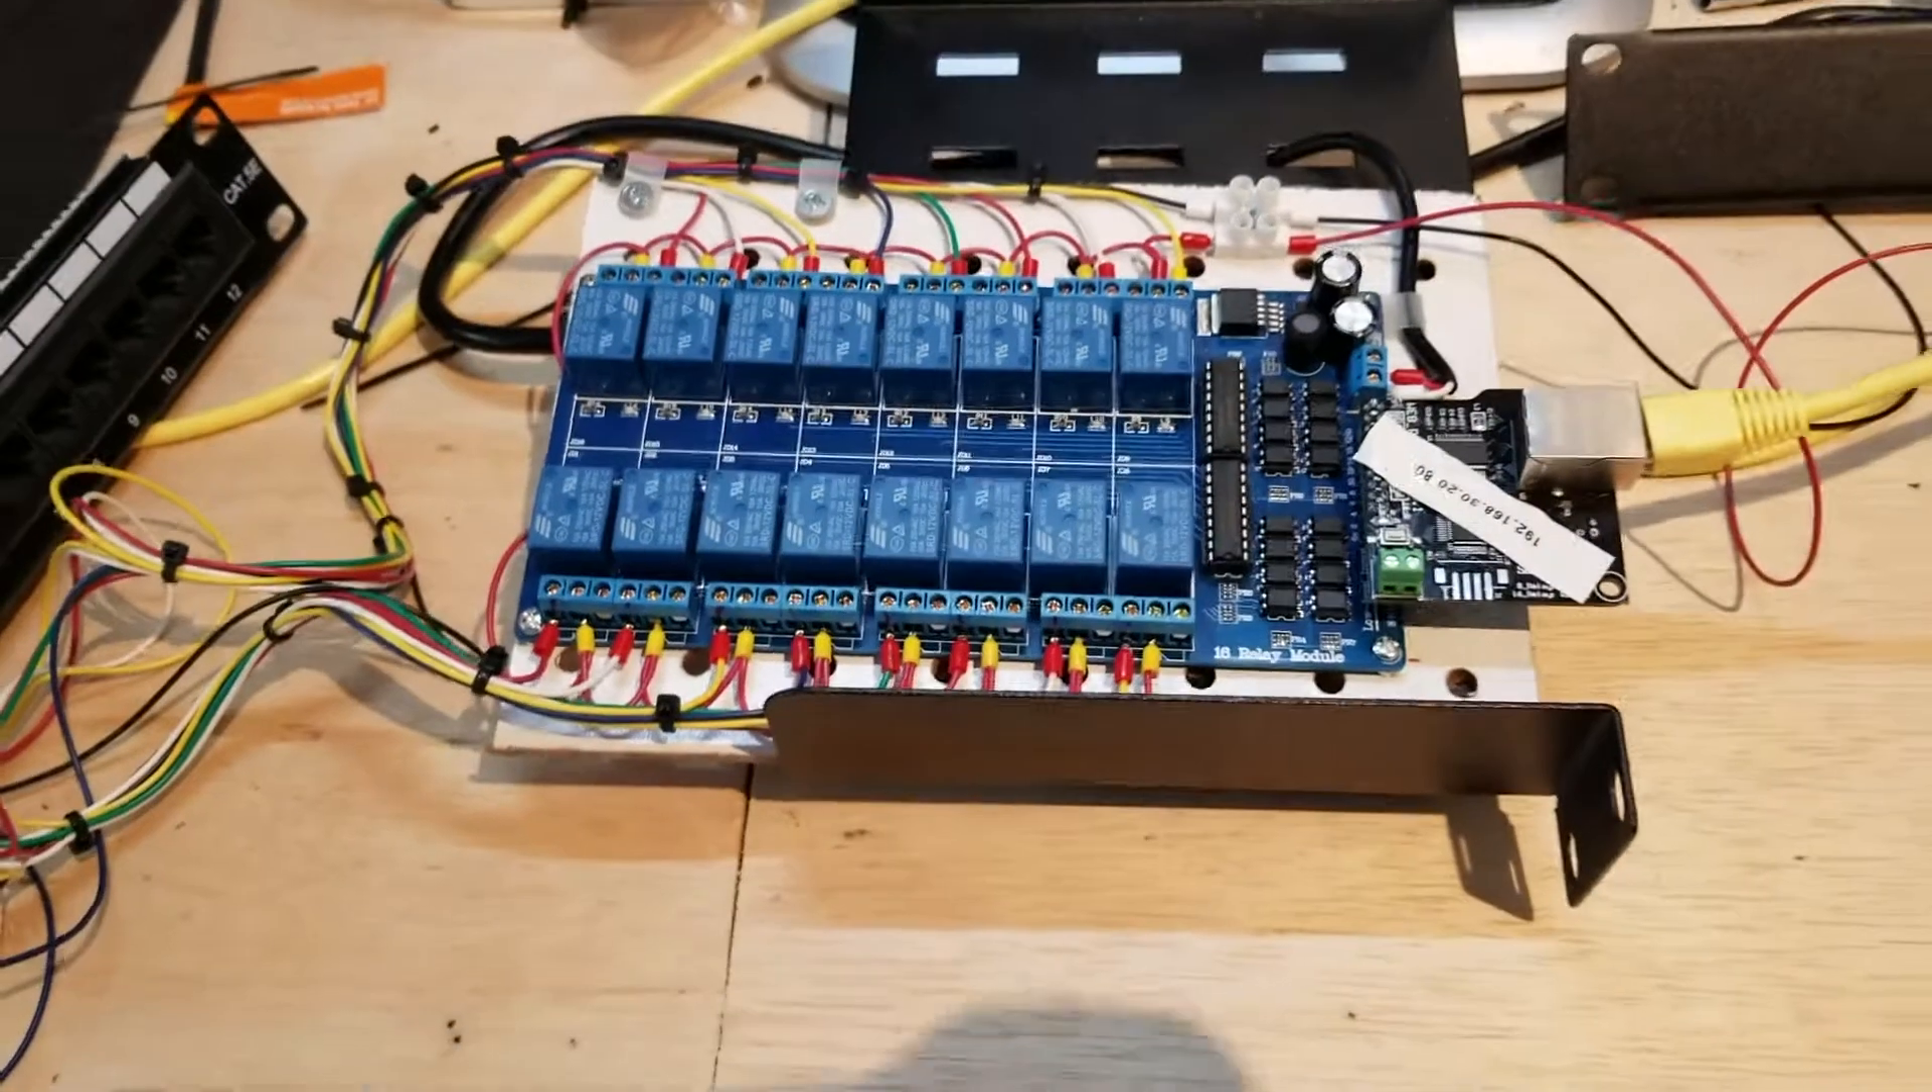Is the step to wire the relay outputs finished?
Yes.